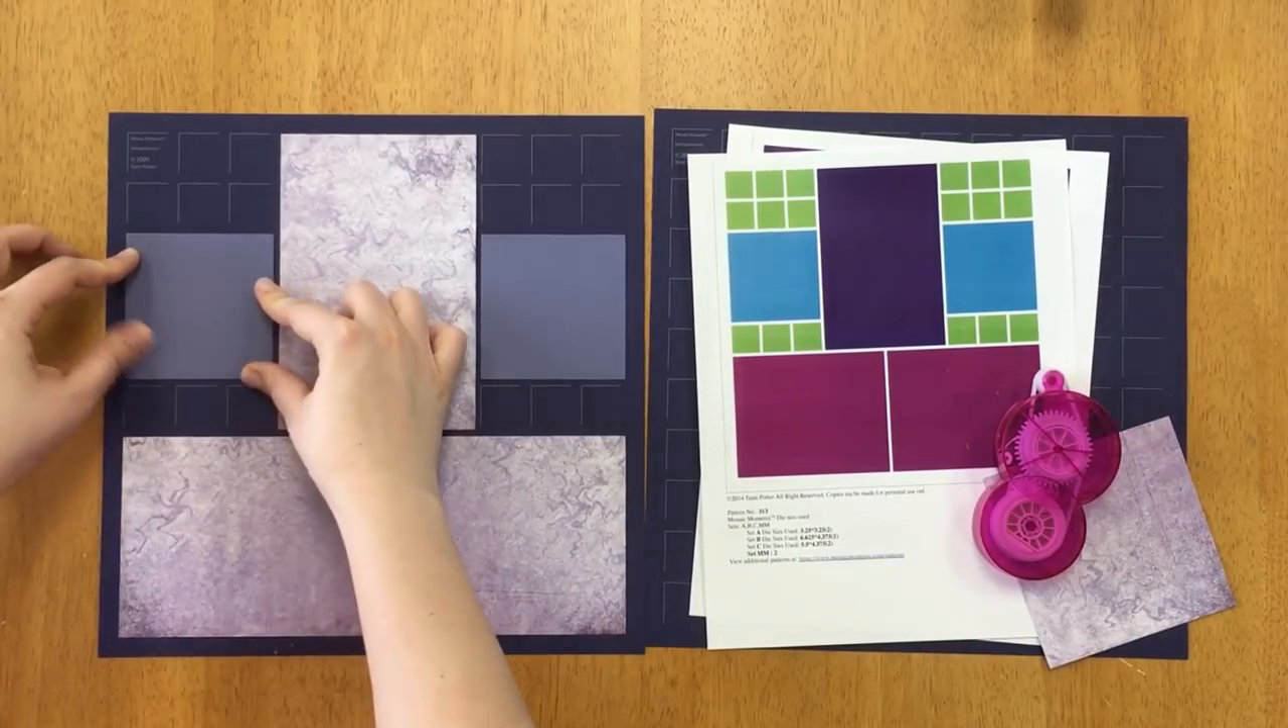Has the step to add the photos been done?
No.